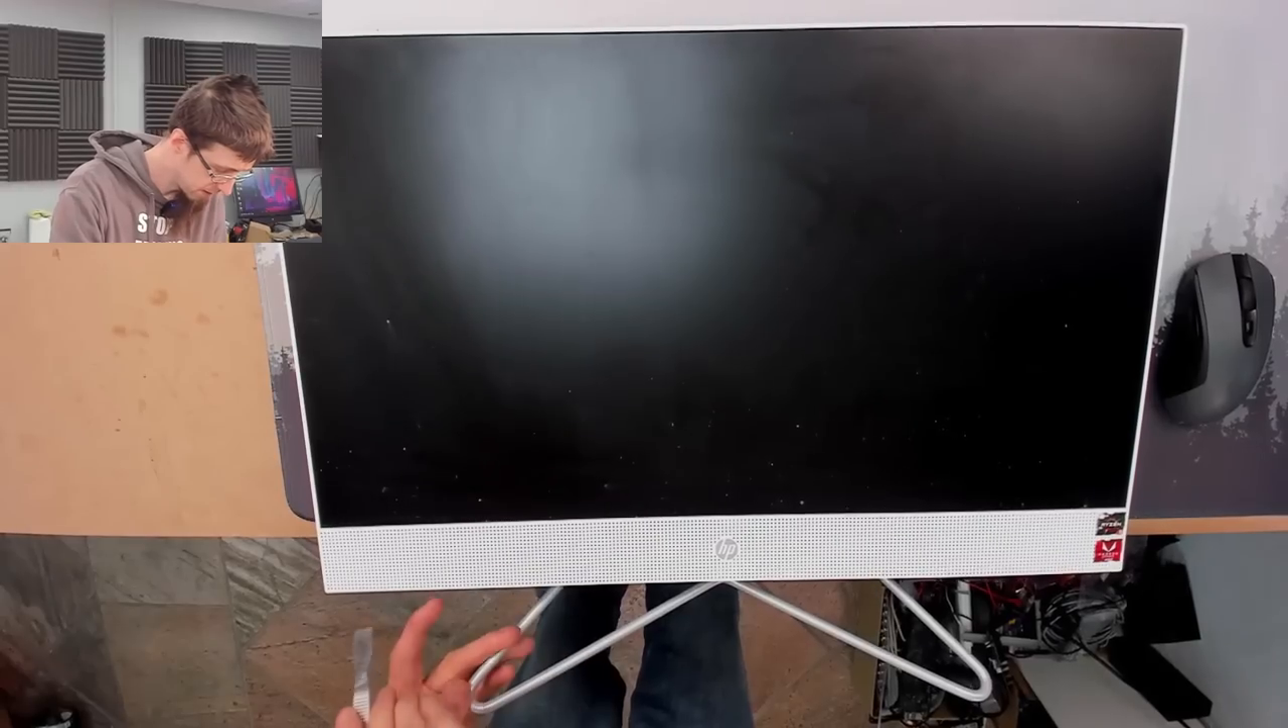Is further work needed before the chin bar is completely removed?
Yes.